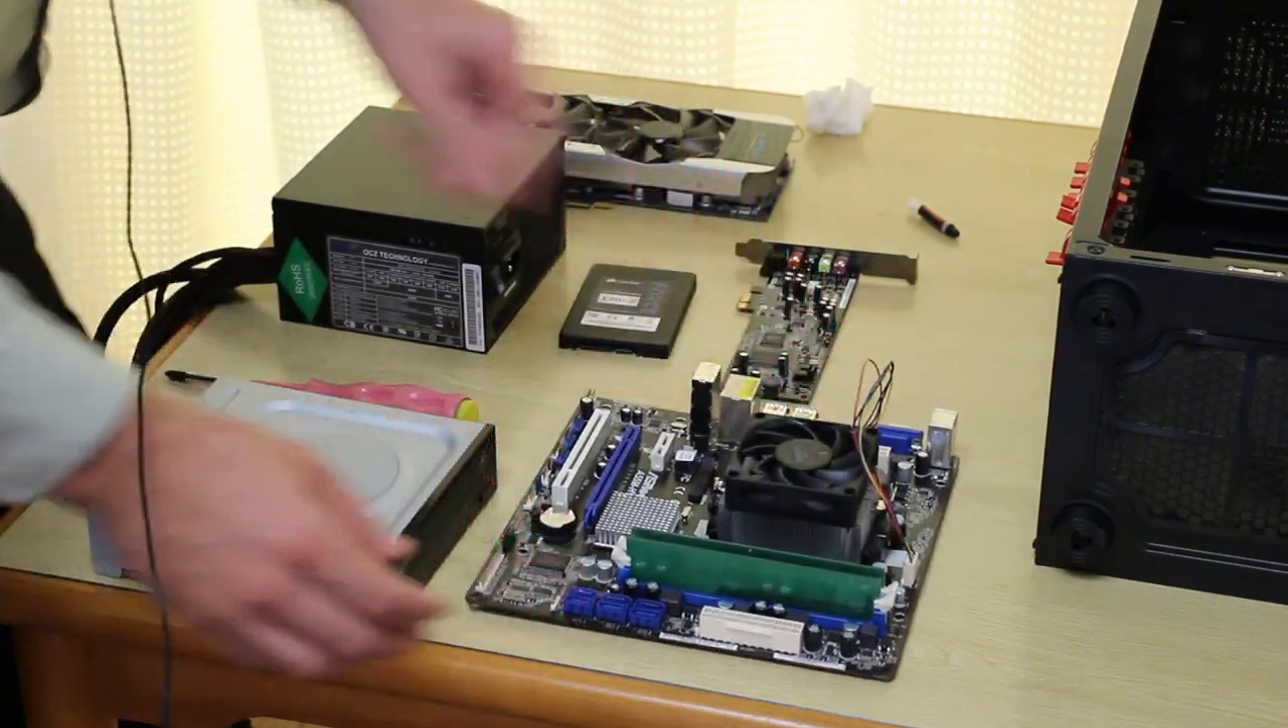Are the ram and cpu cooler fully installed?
Yes.